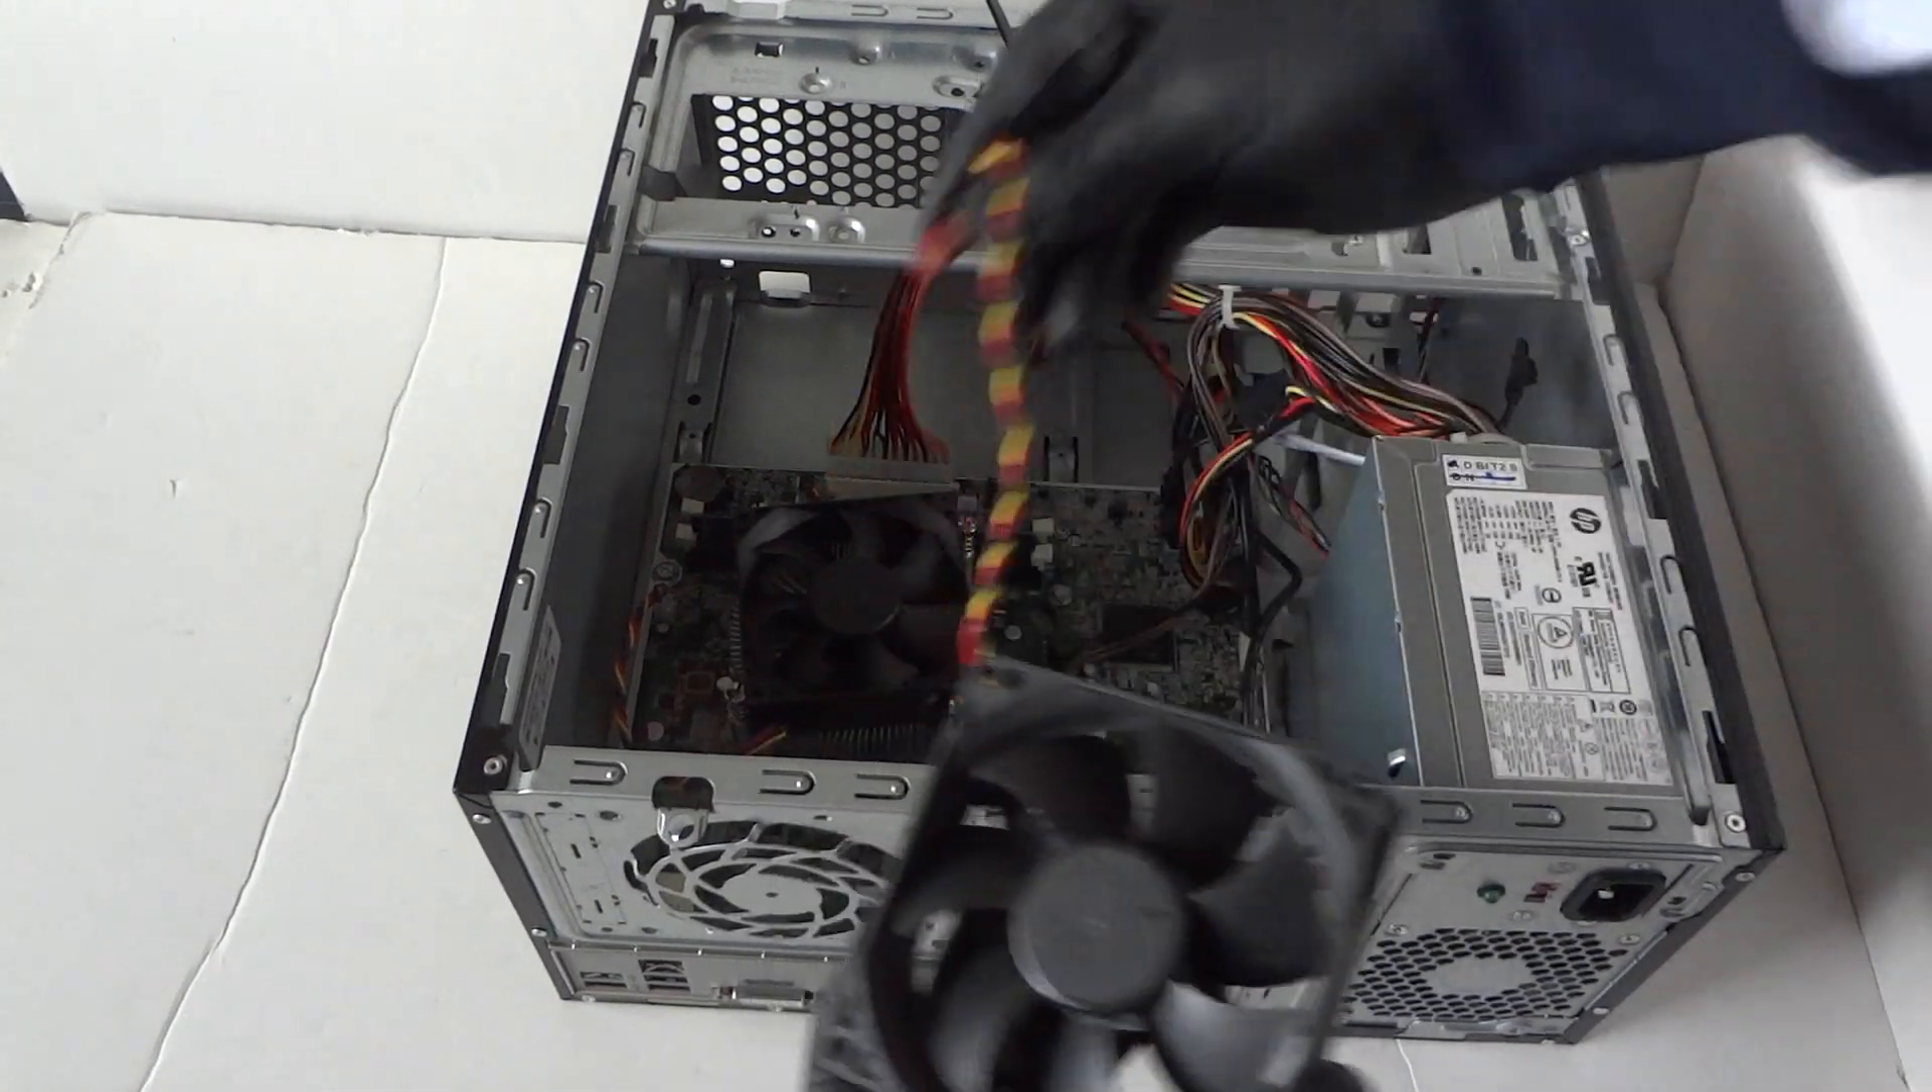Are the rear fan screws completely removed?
Yes.